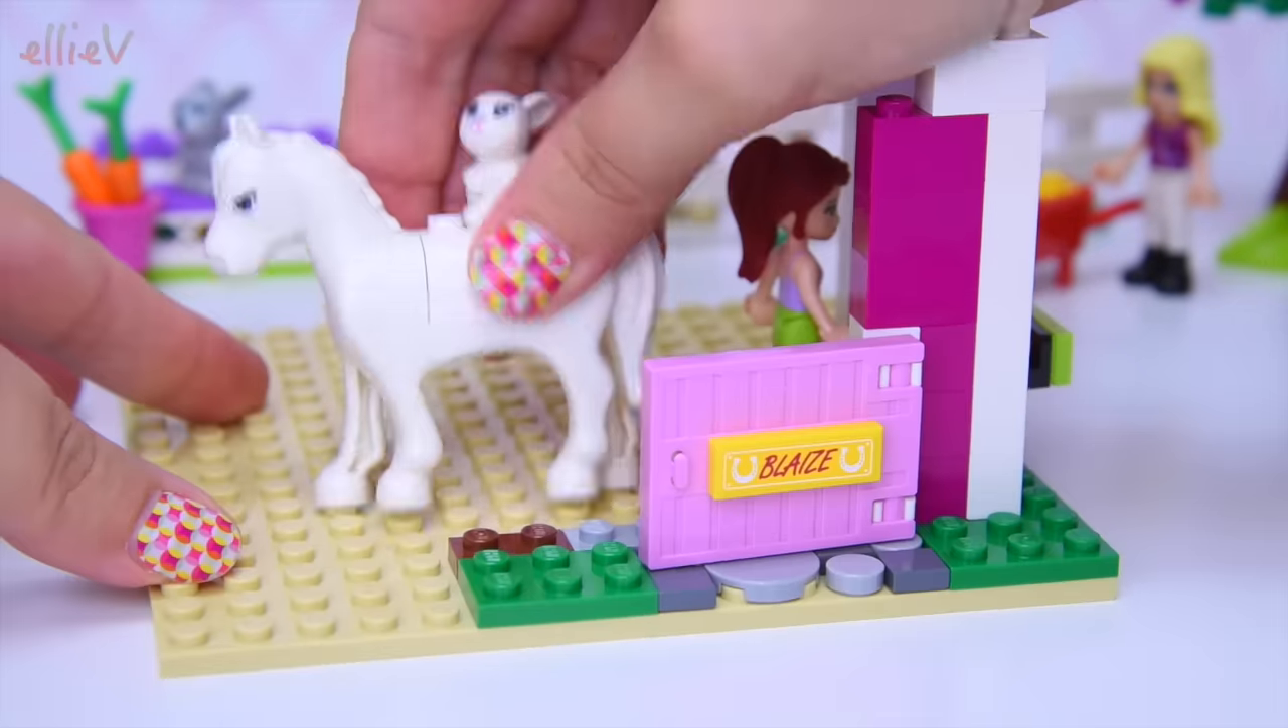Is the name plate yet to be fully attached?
No.